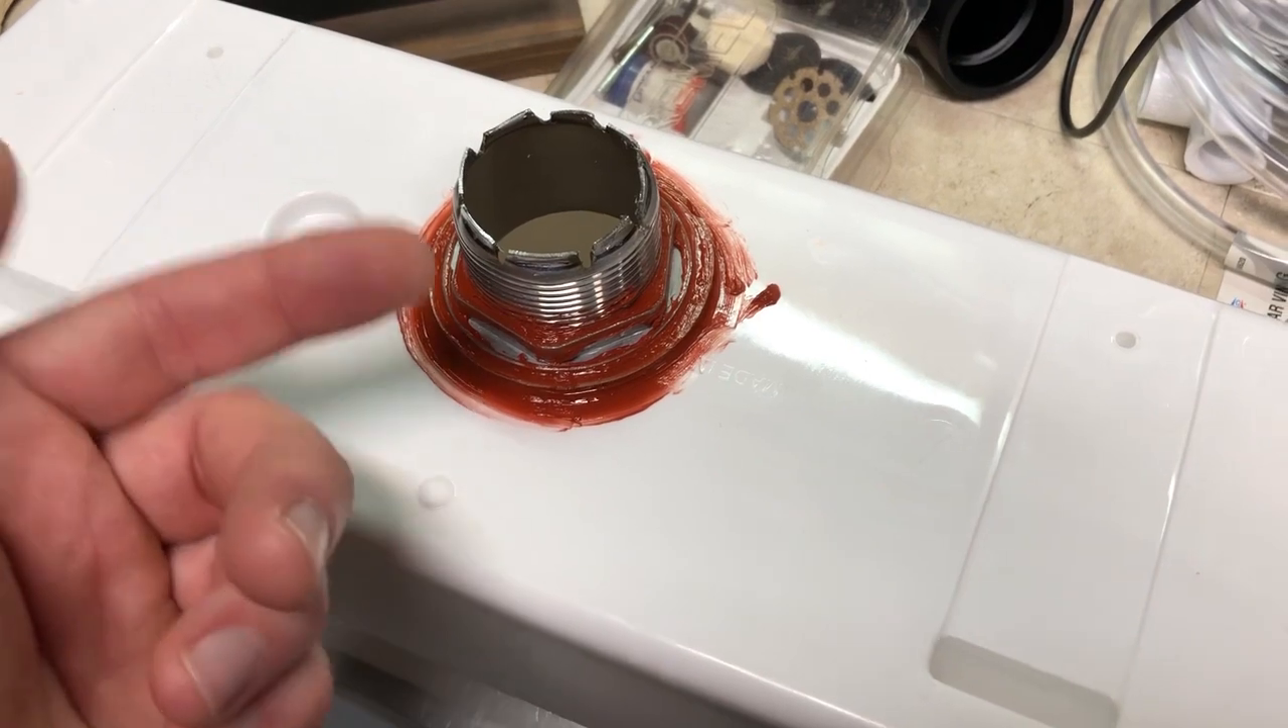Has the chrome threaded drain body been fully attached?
Yes.